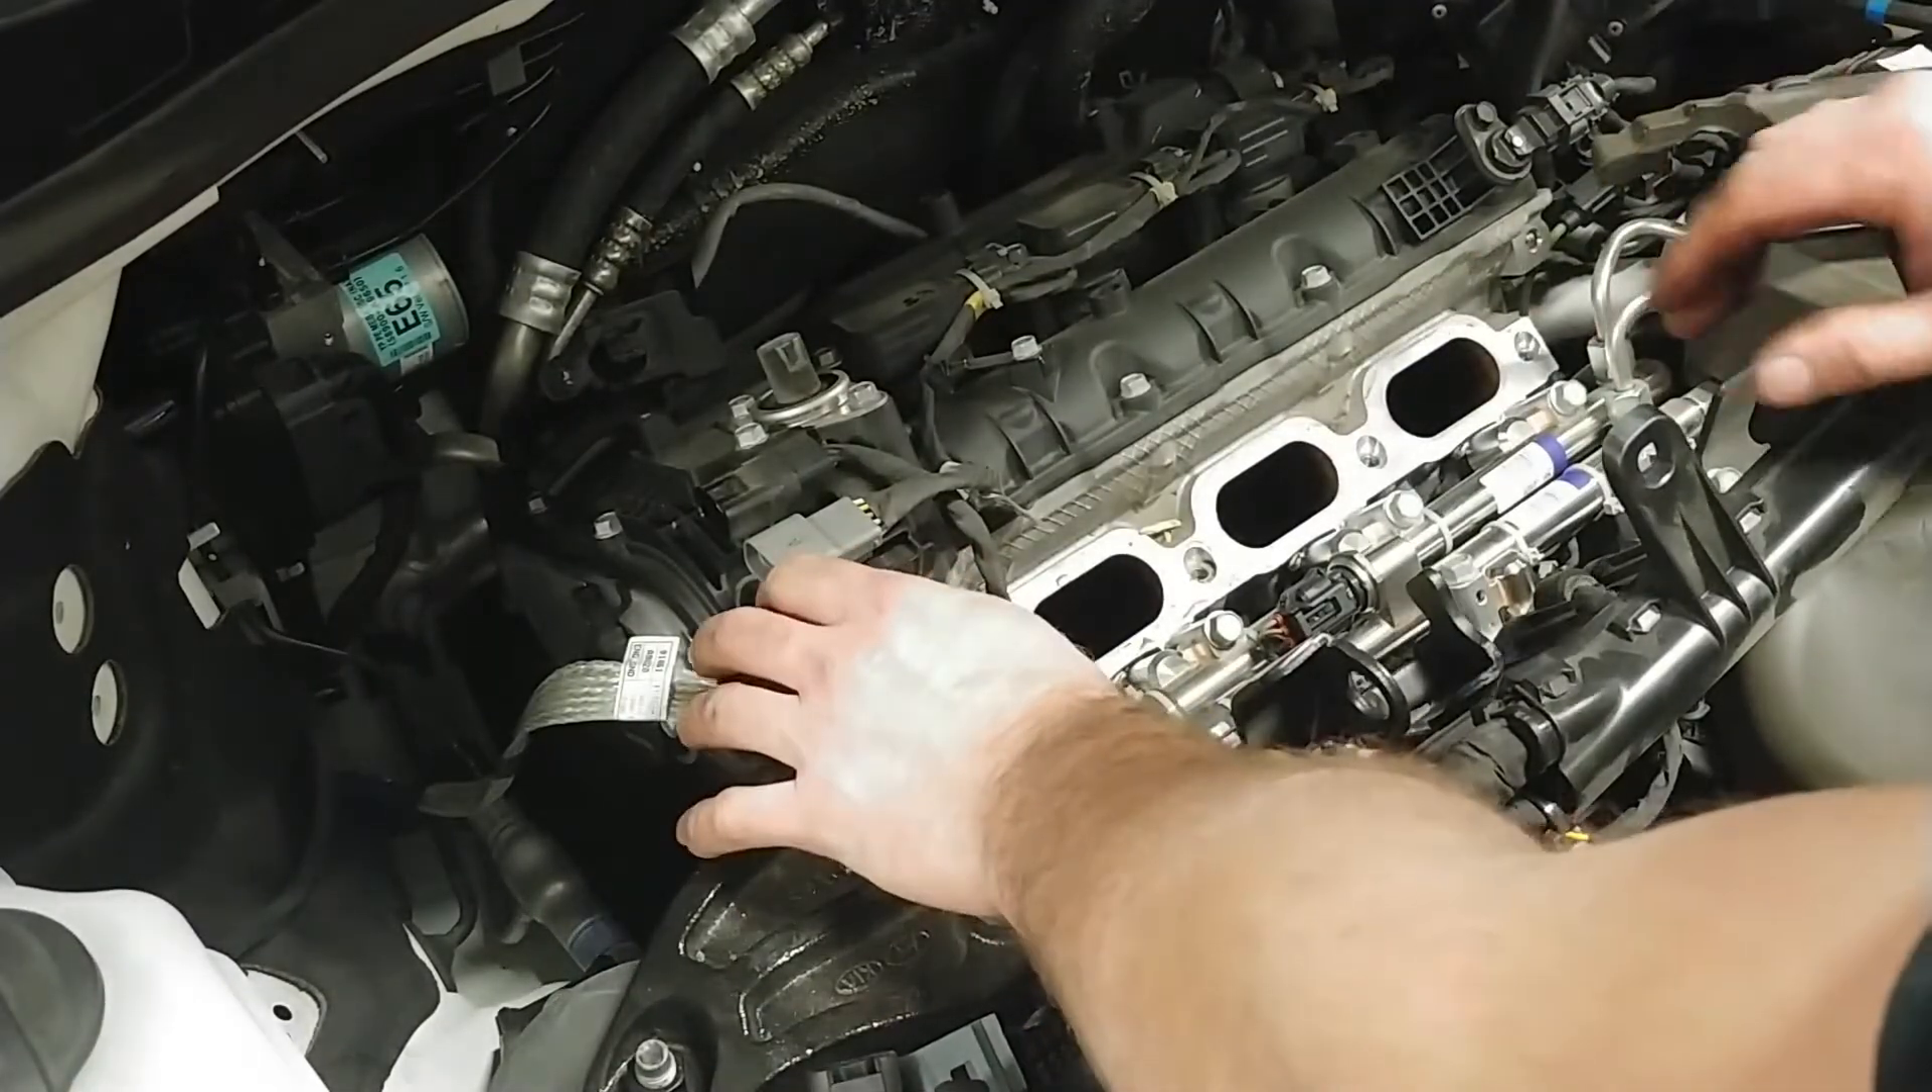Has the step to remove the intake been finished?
Yes.